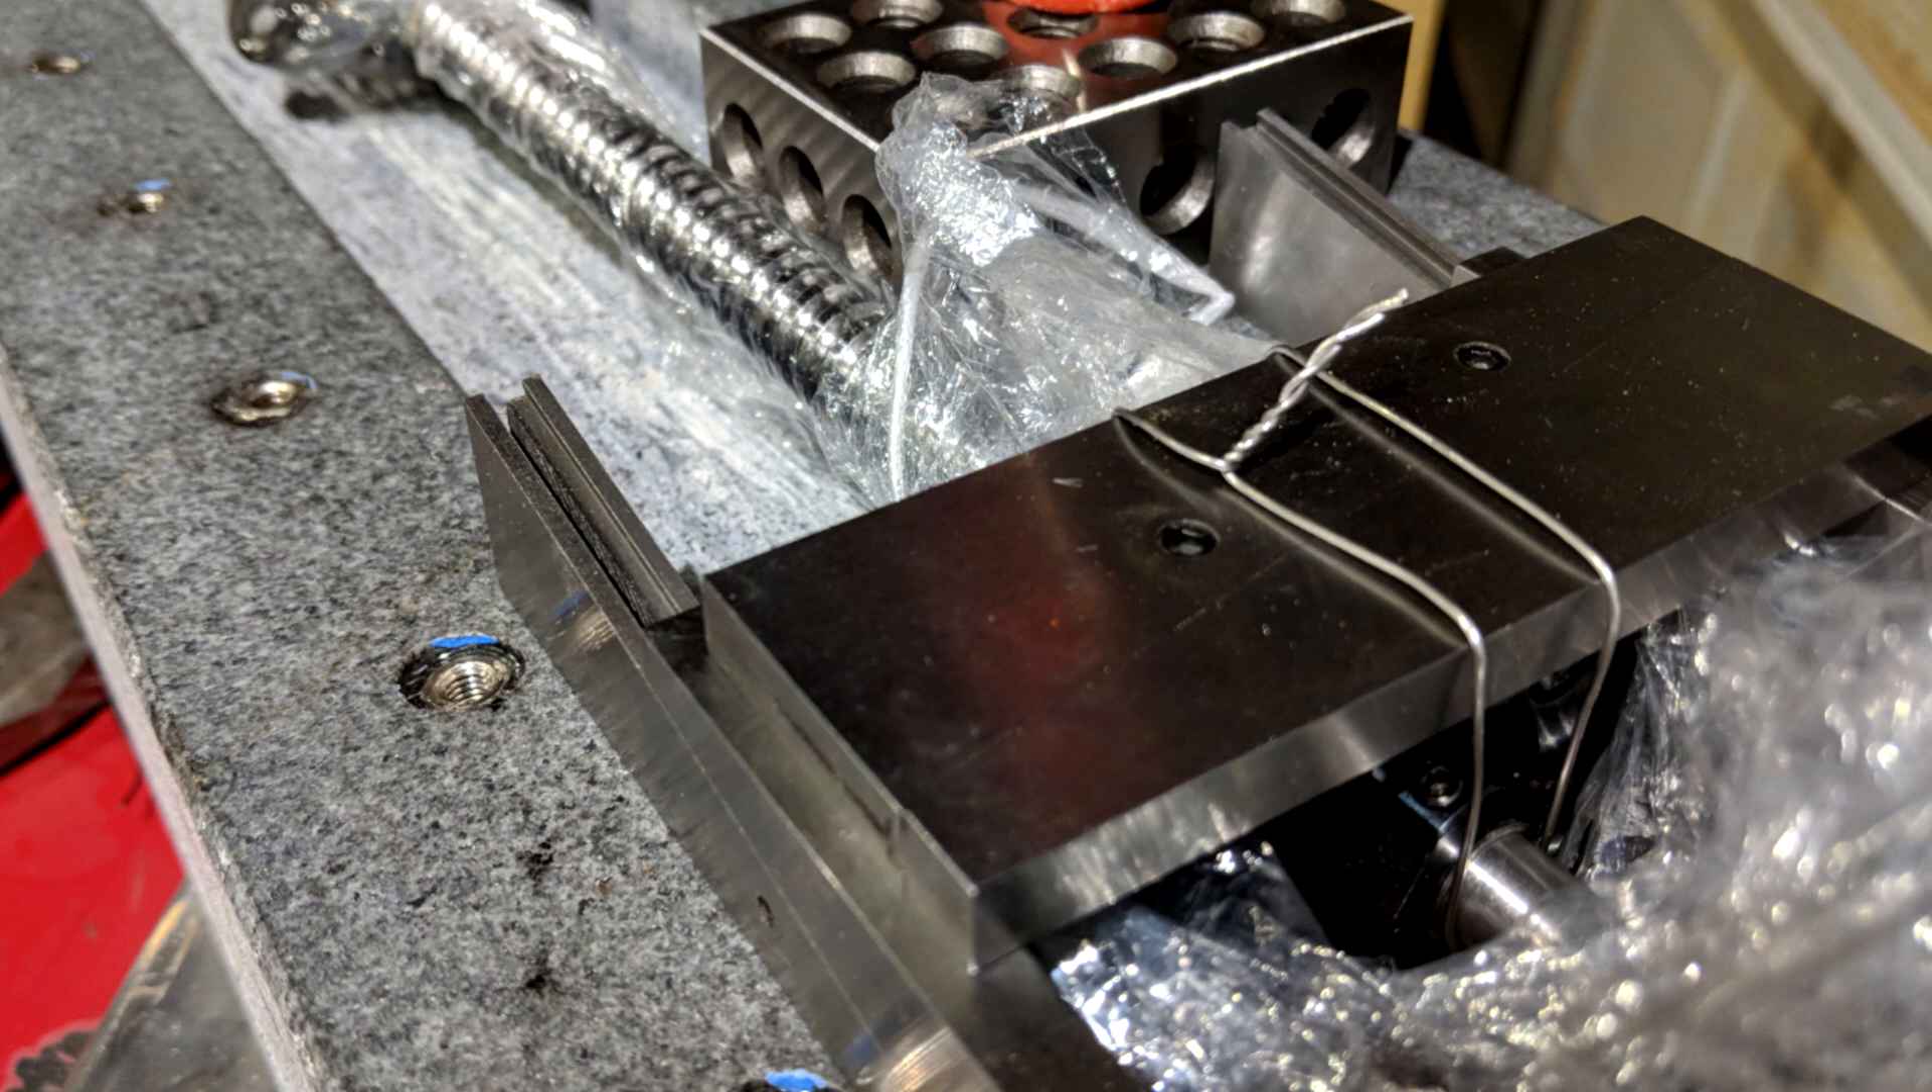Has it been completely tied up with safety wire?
Yes.